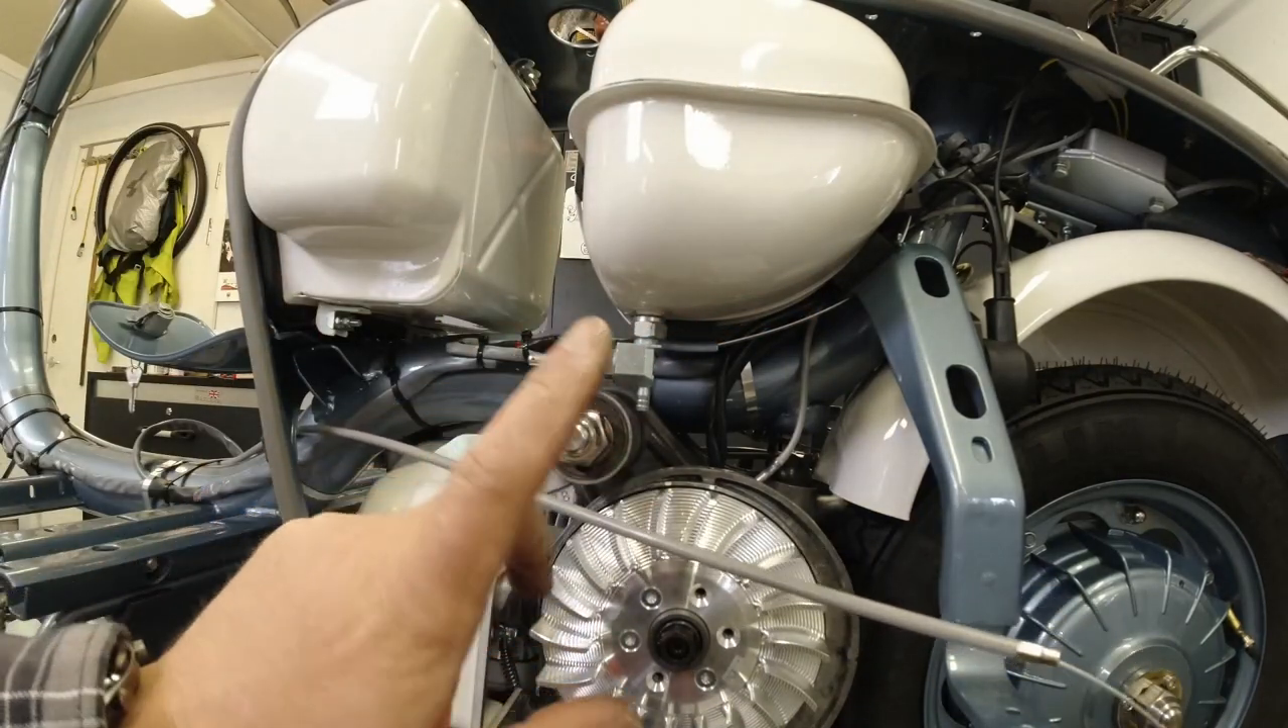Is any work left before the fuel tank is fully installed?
No.